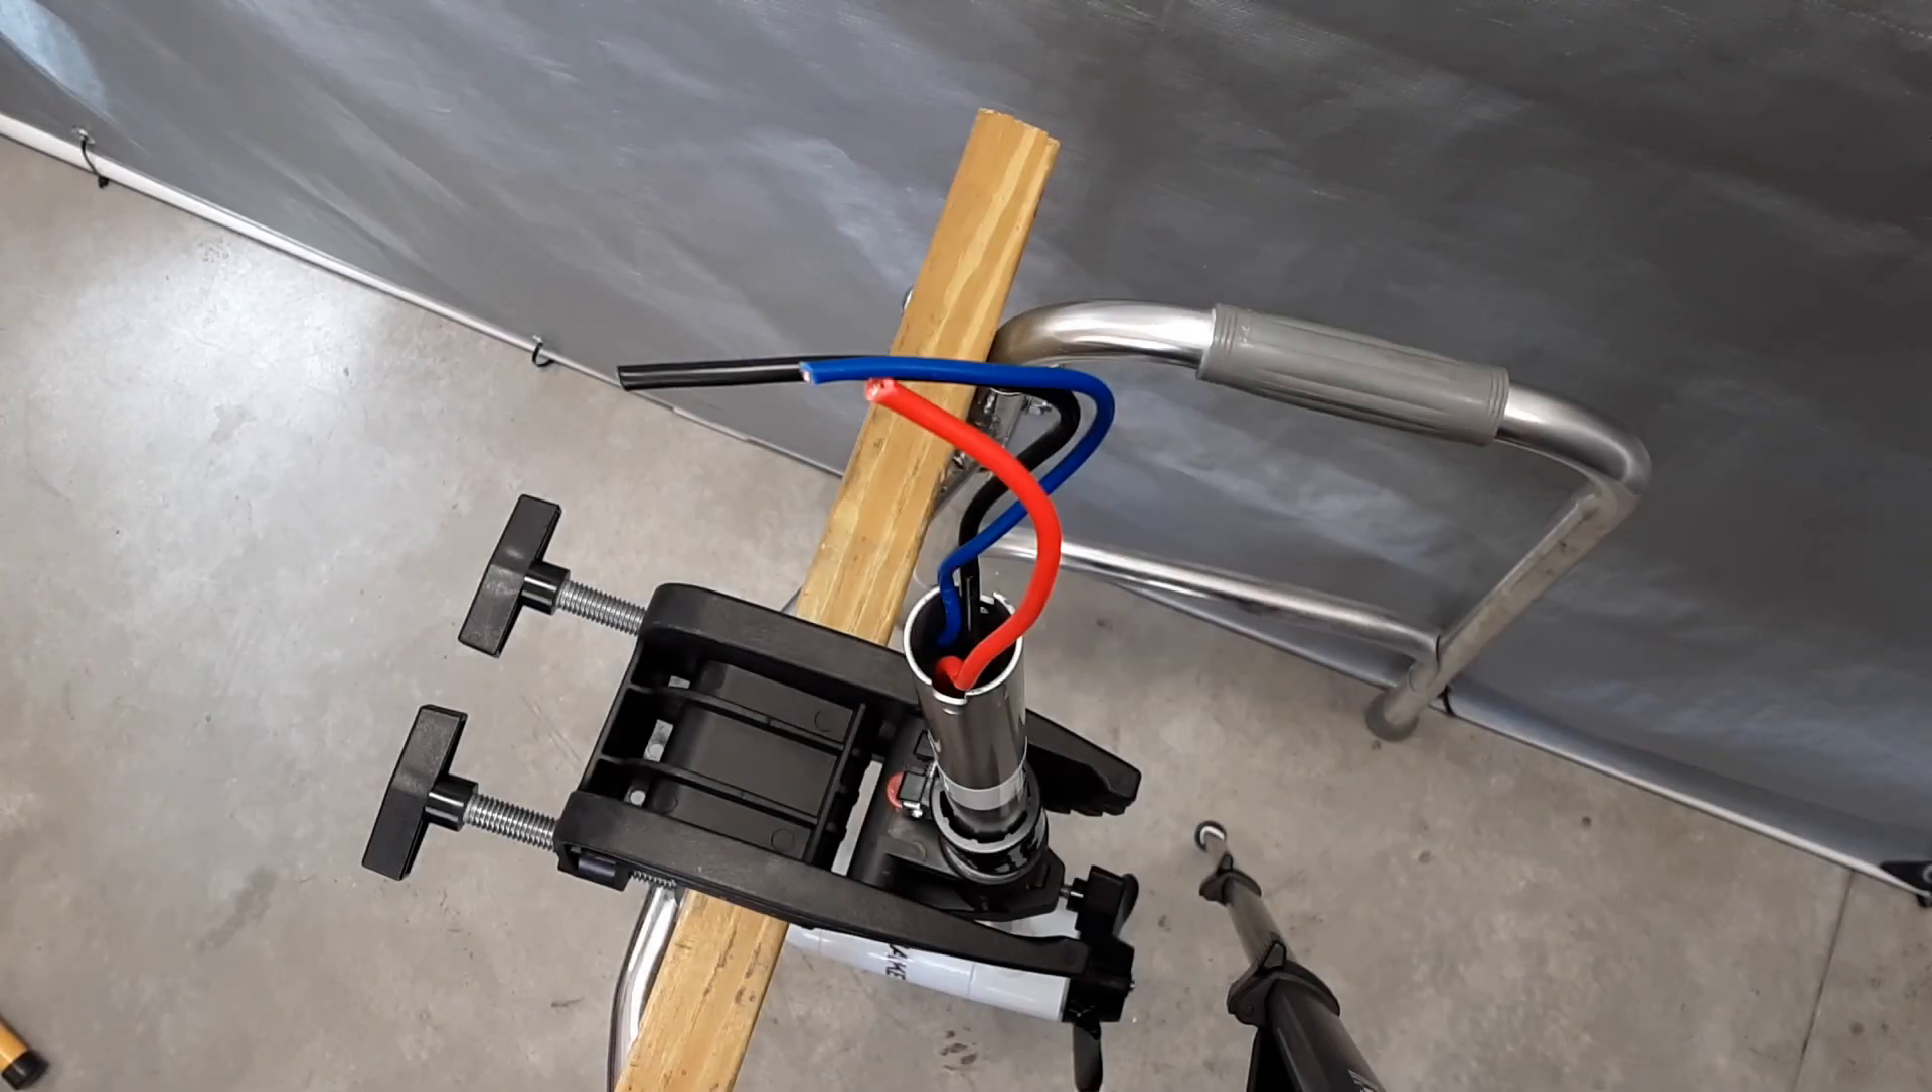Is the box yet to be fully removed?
No.